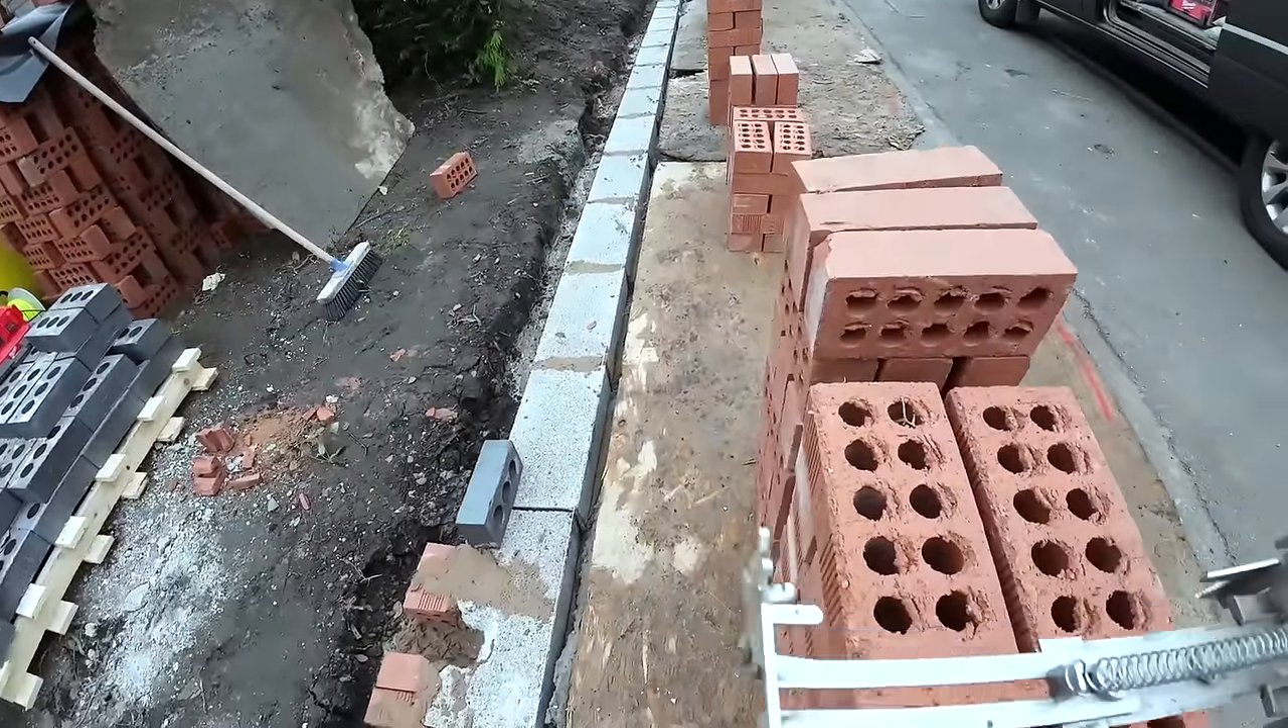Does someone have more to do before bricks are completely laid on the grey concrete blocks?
Yes.